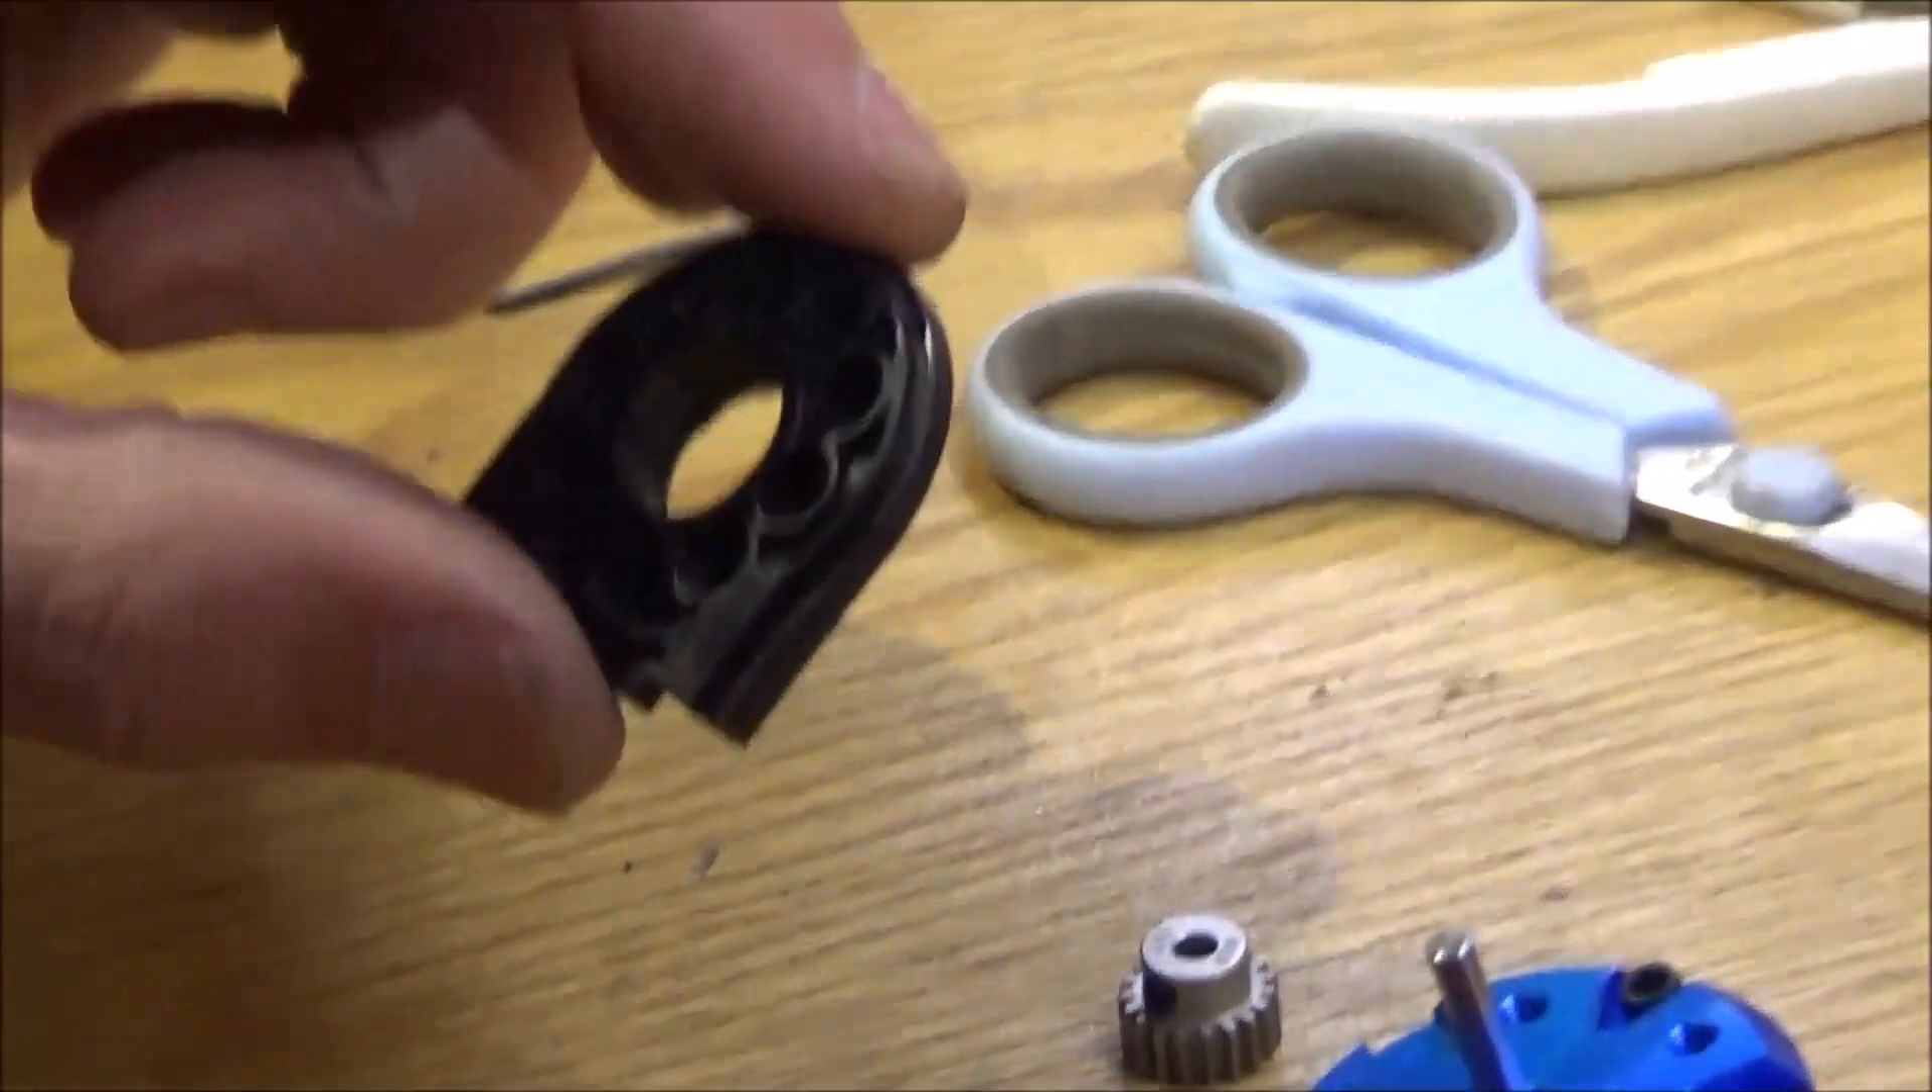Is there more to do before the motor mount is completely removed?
No.